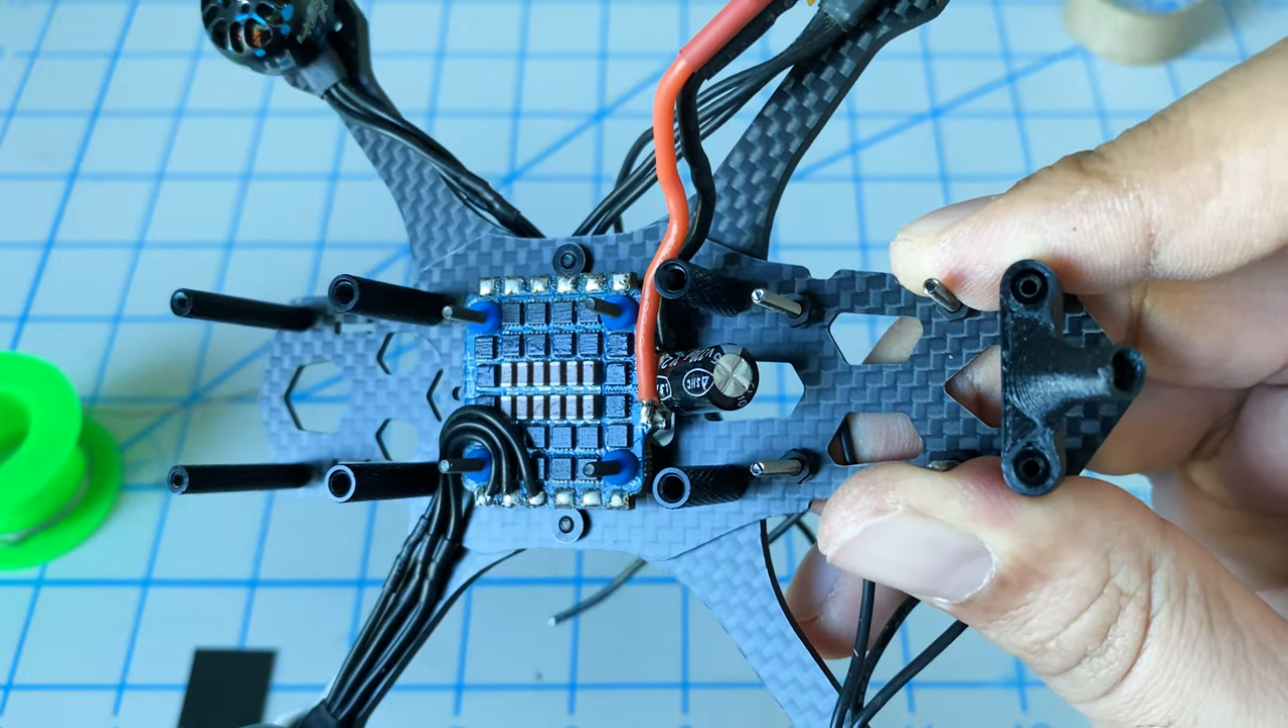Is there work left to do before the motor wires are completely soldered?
Yes.